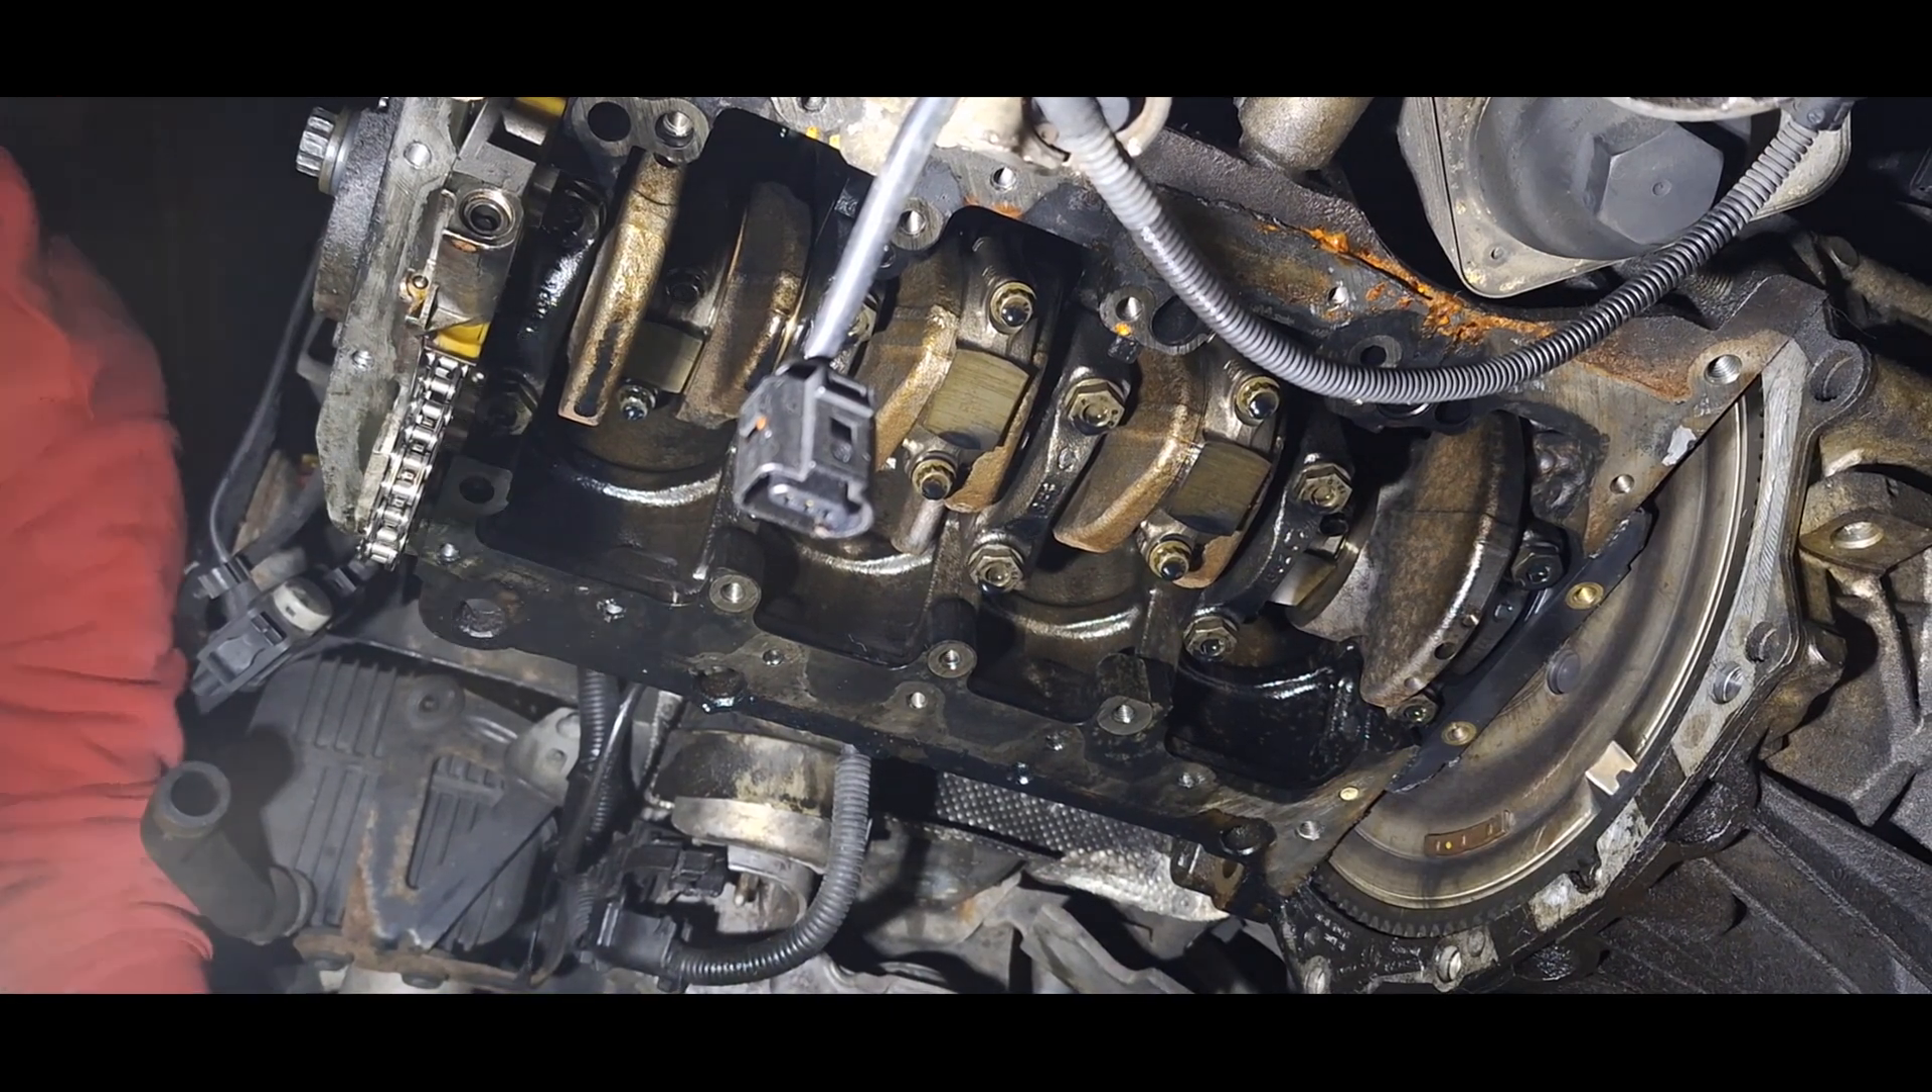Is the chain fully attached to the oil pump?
No.